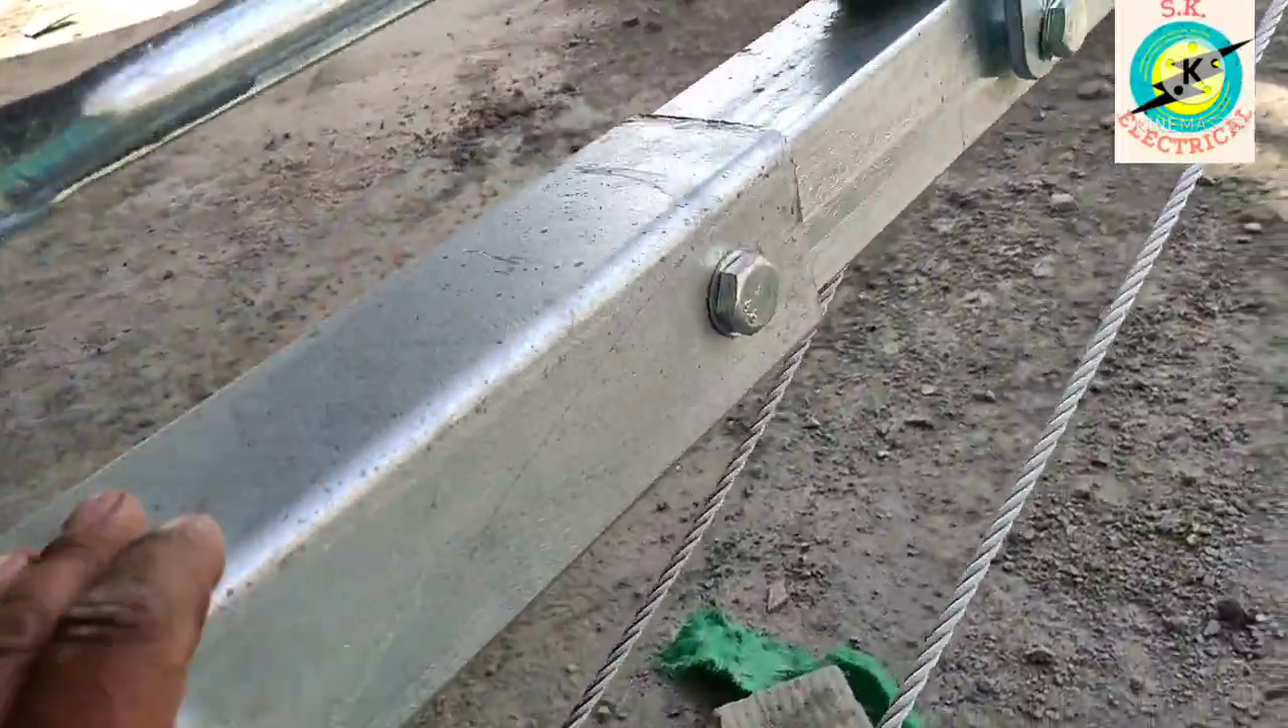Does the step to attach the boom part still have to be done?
No.